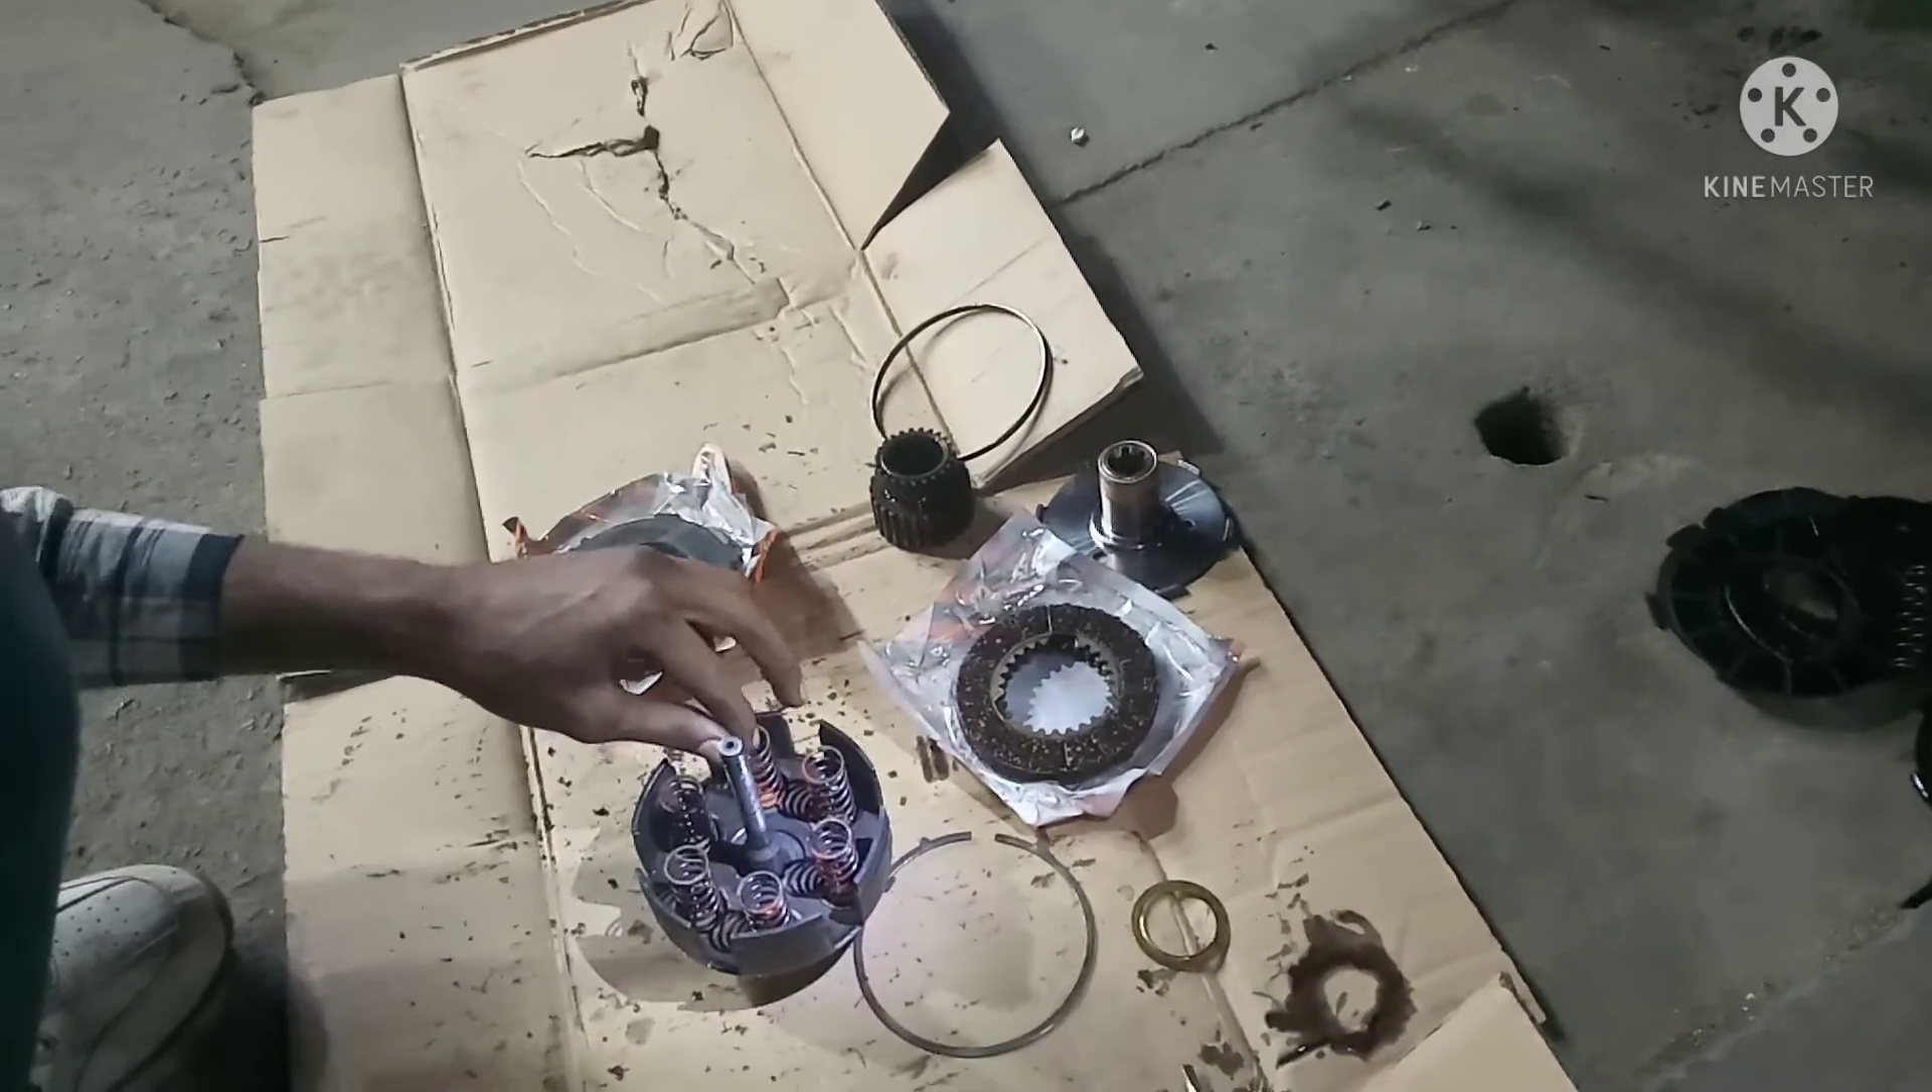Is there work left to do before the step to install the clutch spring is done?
No.